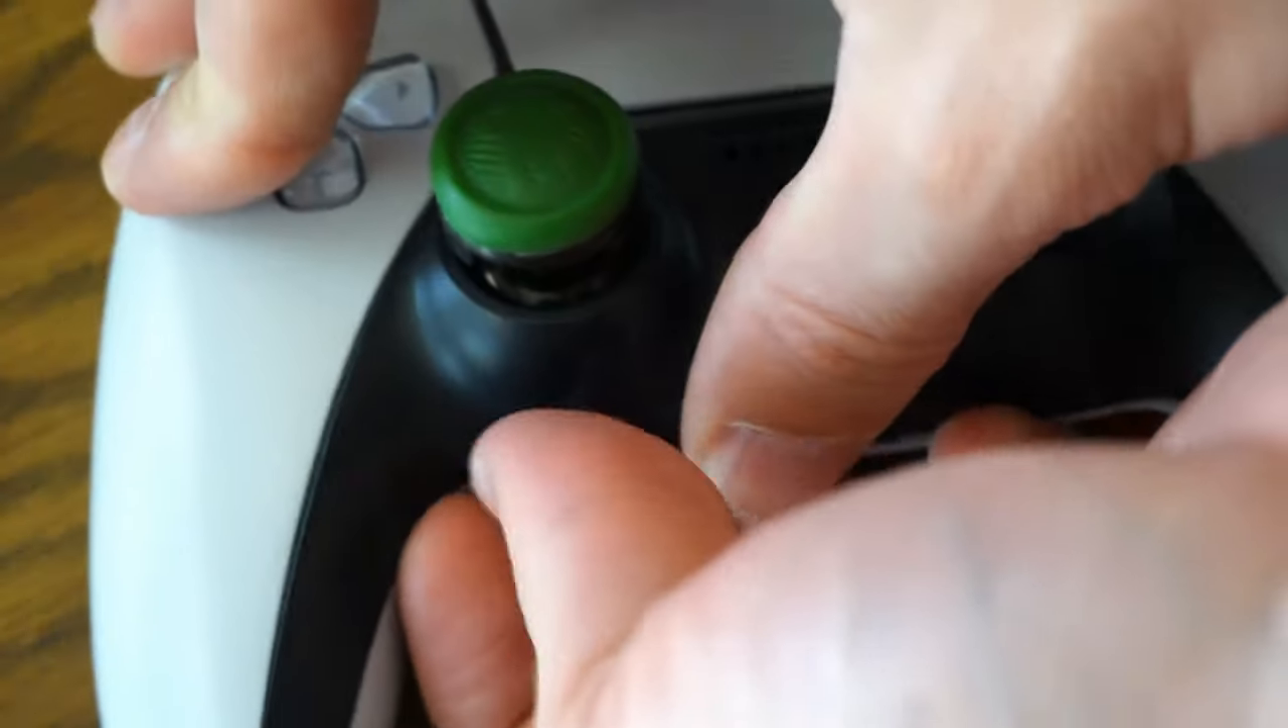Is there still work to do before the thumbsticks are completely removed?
Yes.